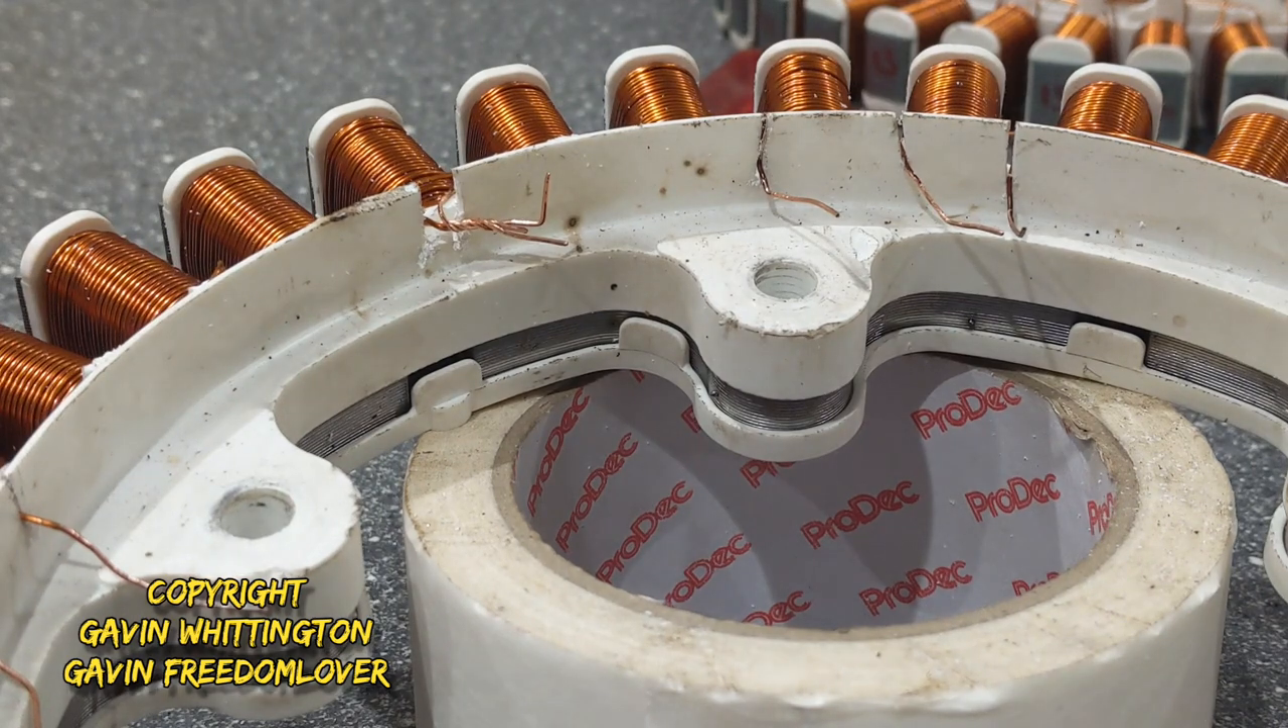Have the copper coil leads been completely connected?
No.